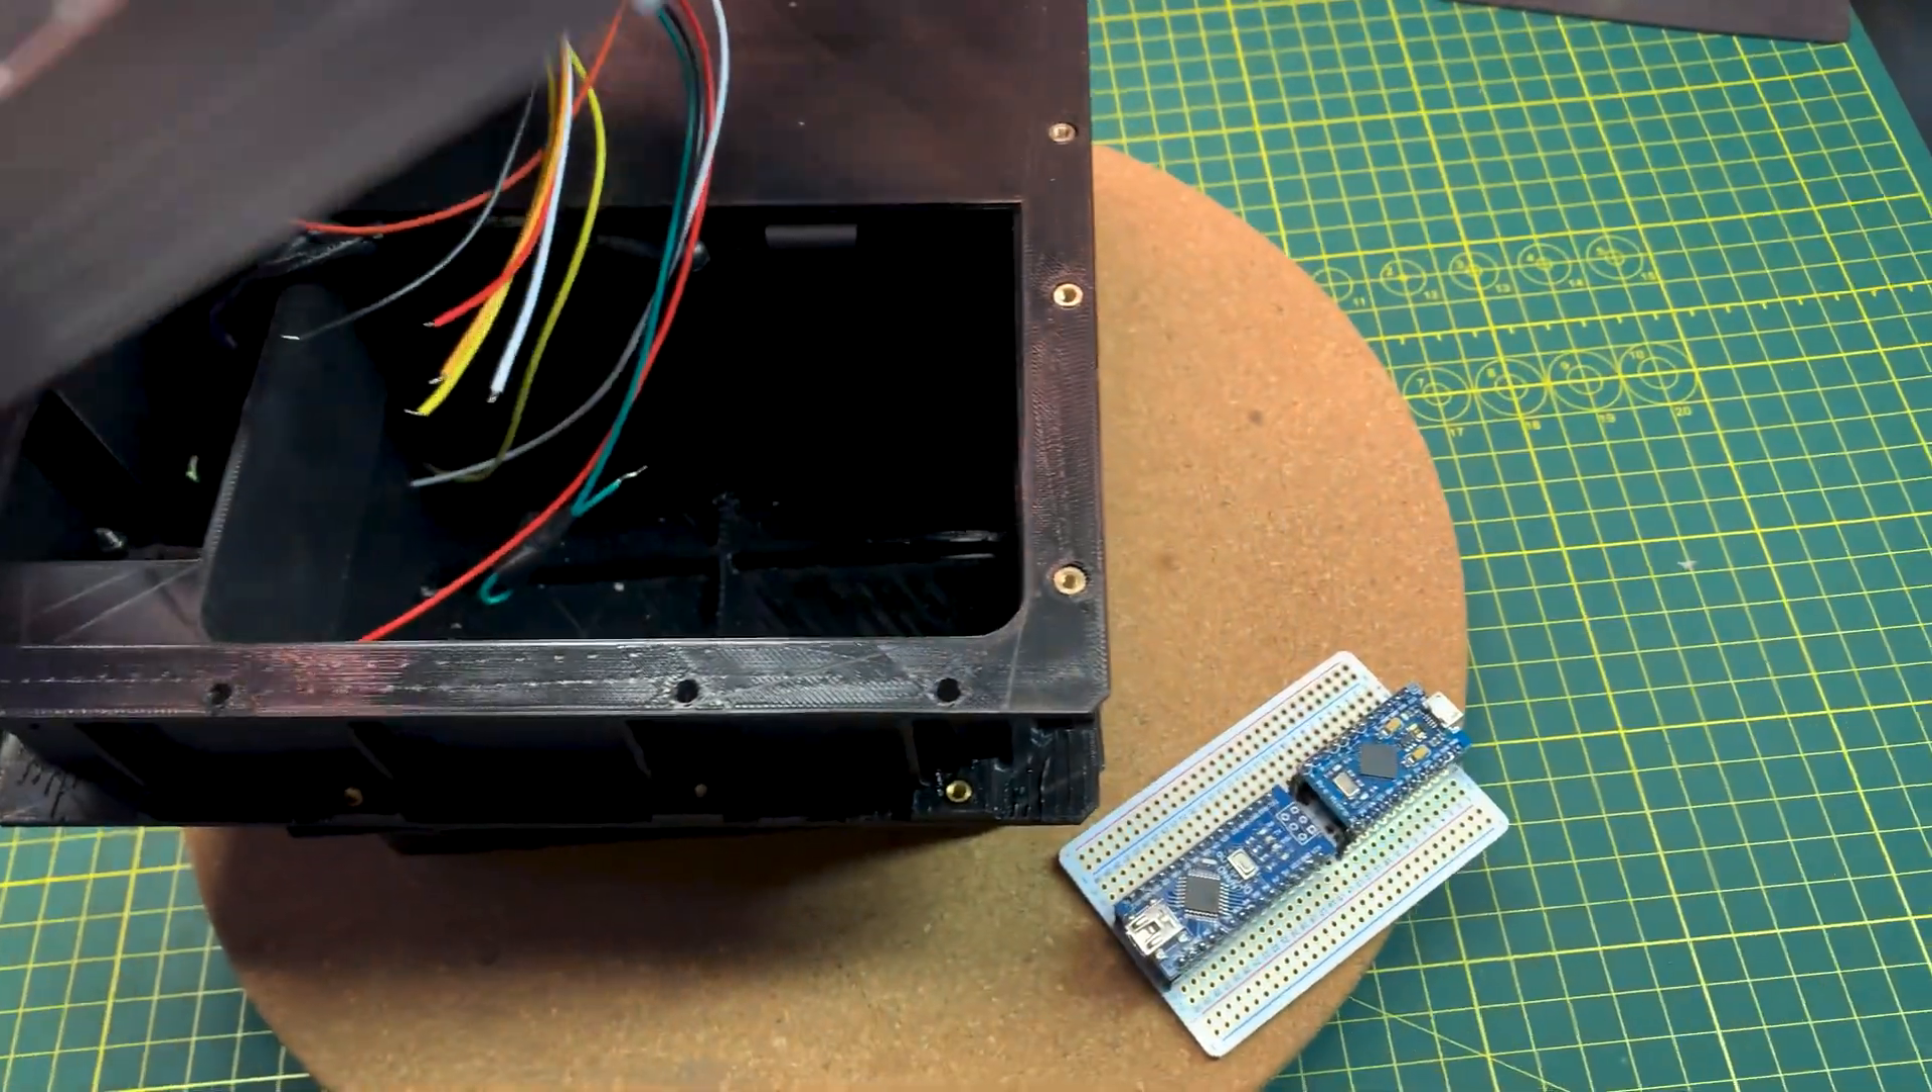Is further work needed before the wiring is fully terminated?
Yes.